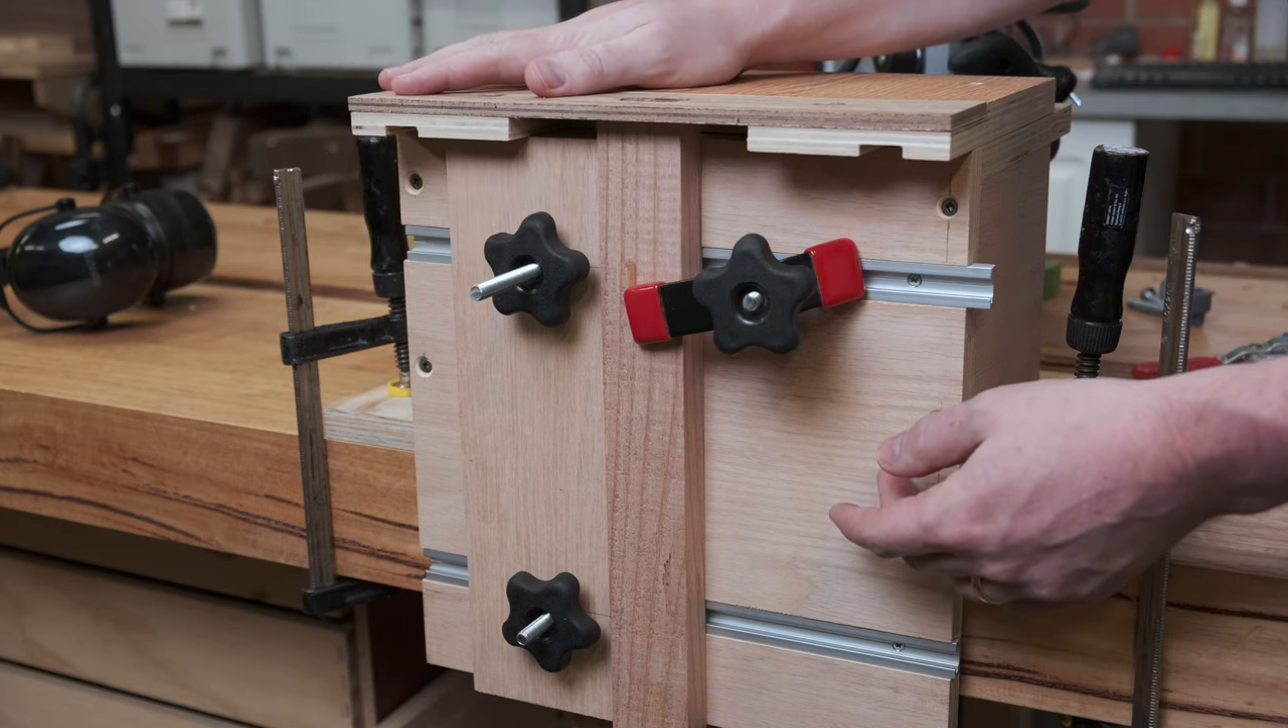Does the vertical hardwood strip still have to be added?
No.